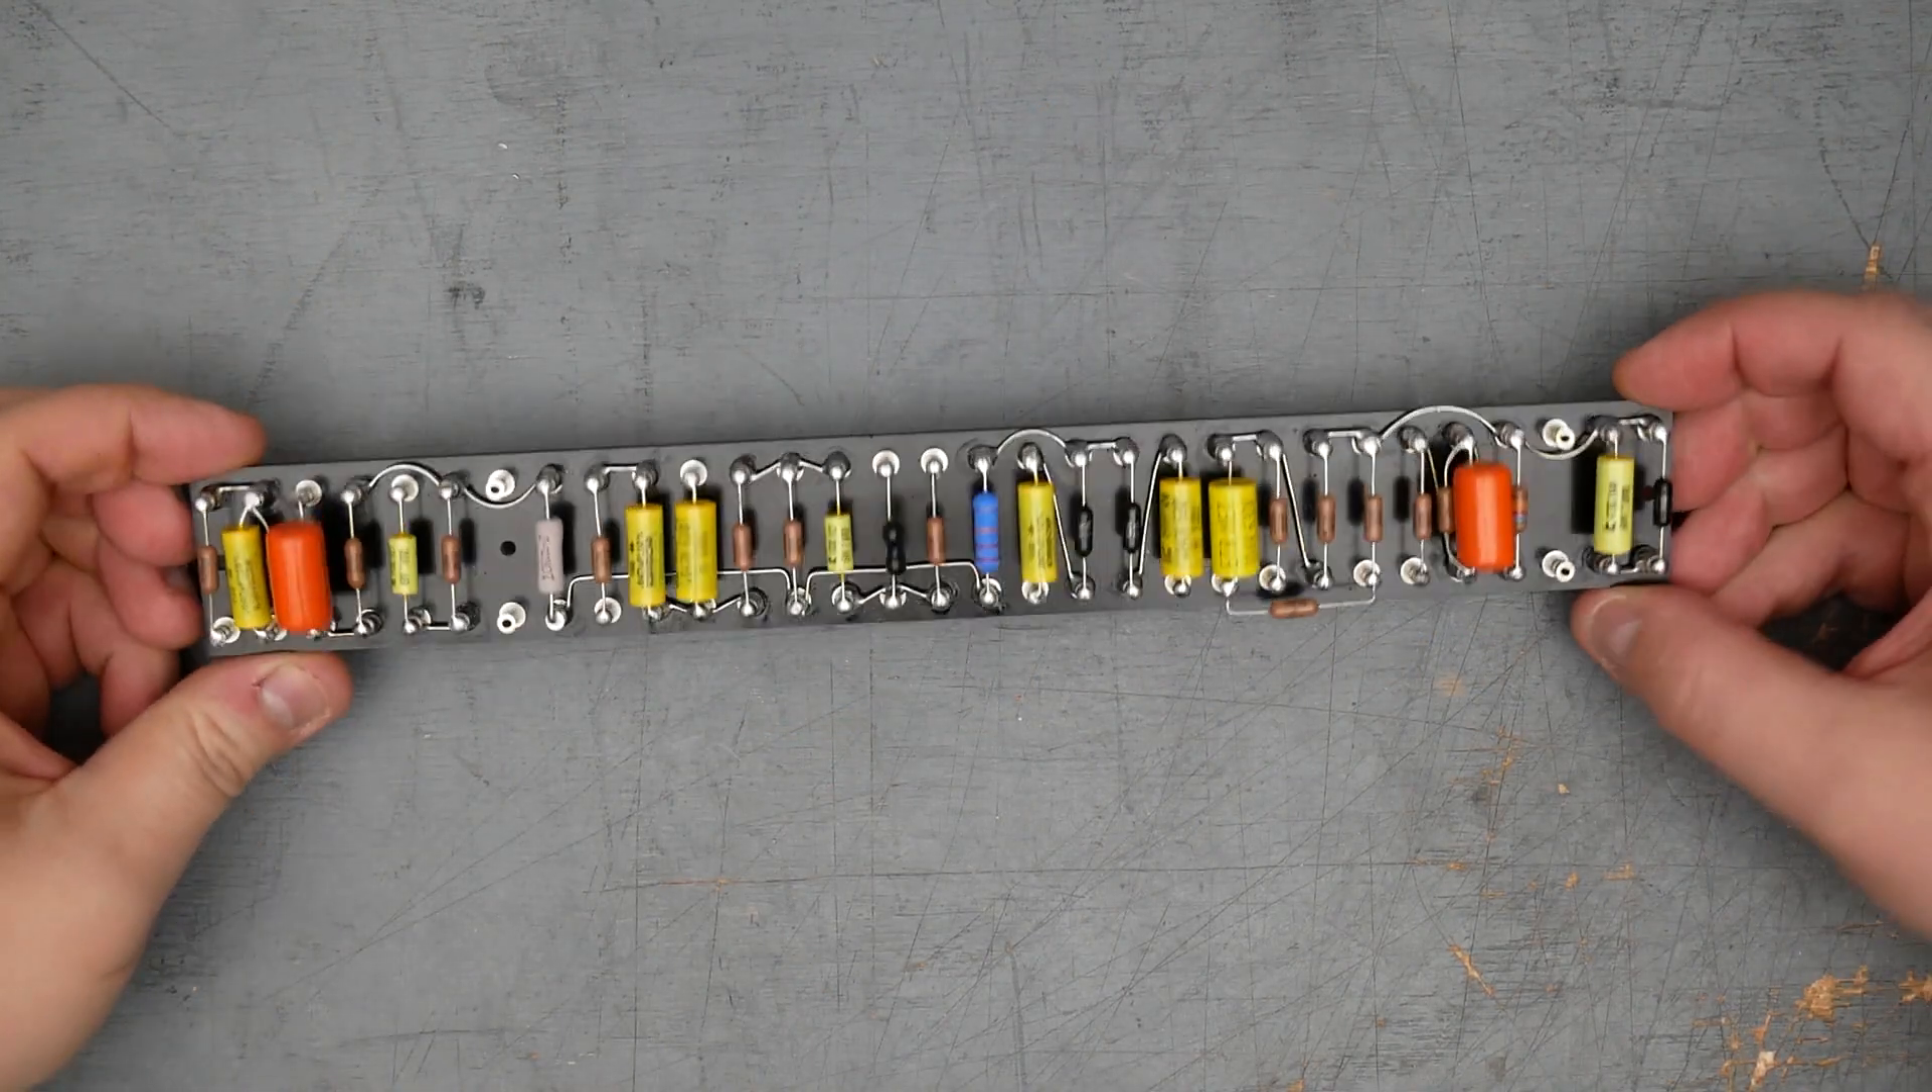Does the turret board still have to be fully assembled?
No.